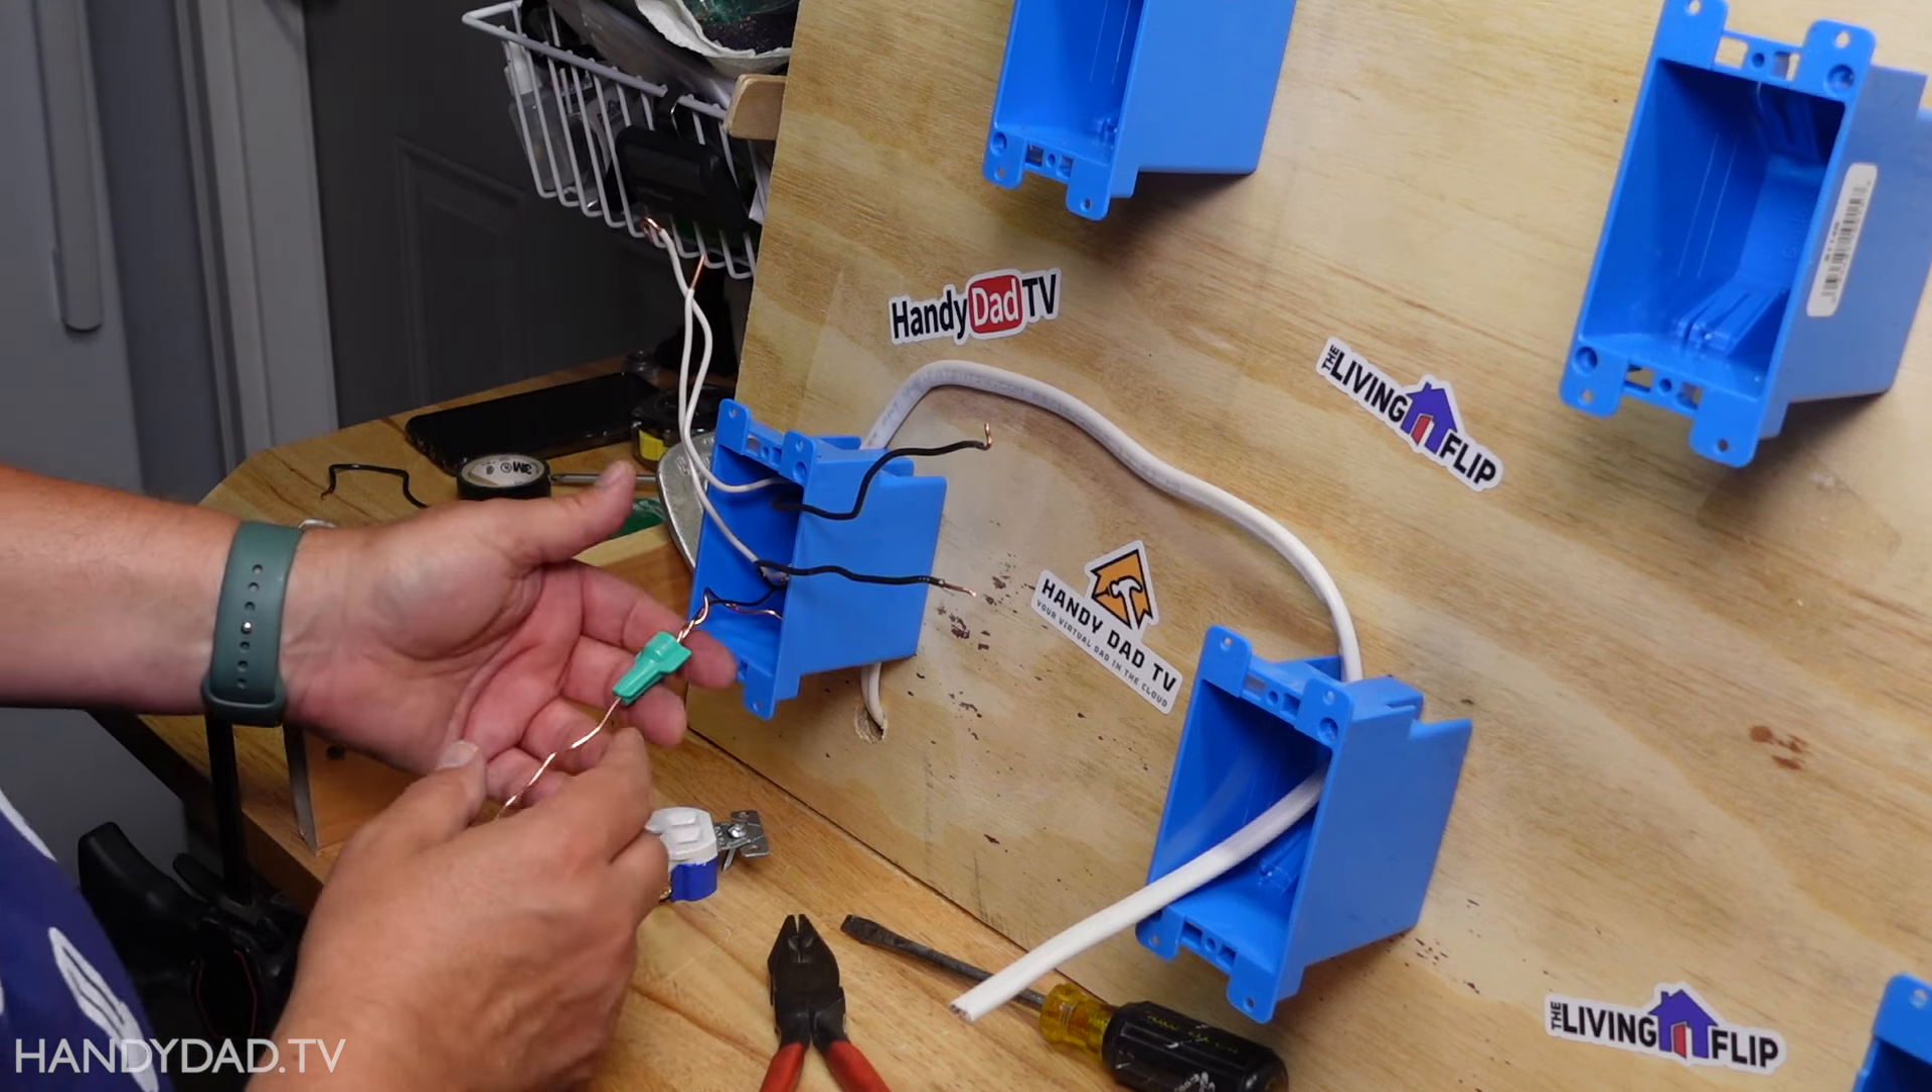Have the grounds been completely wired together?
Yes.